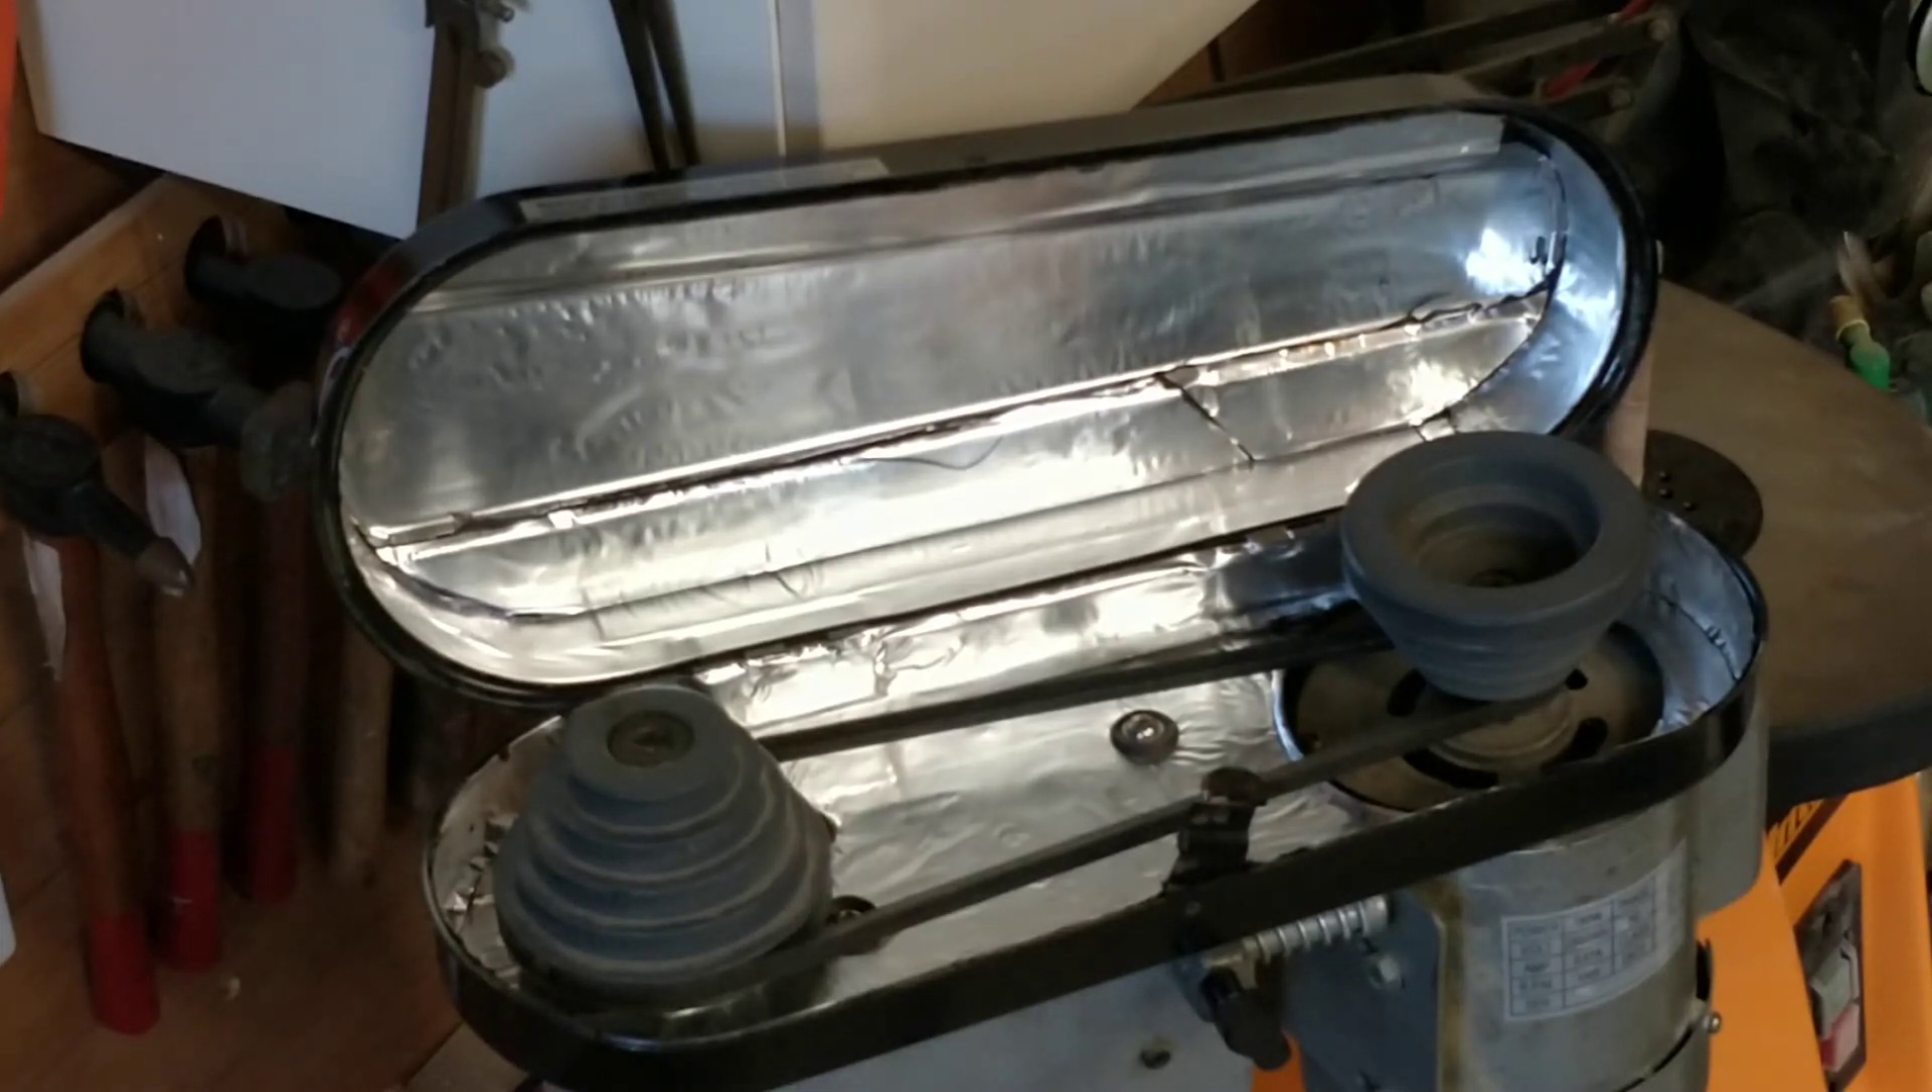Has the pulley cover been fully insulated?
Yes.